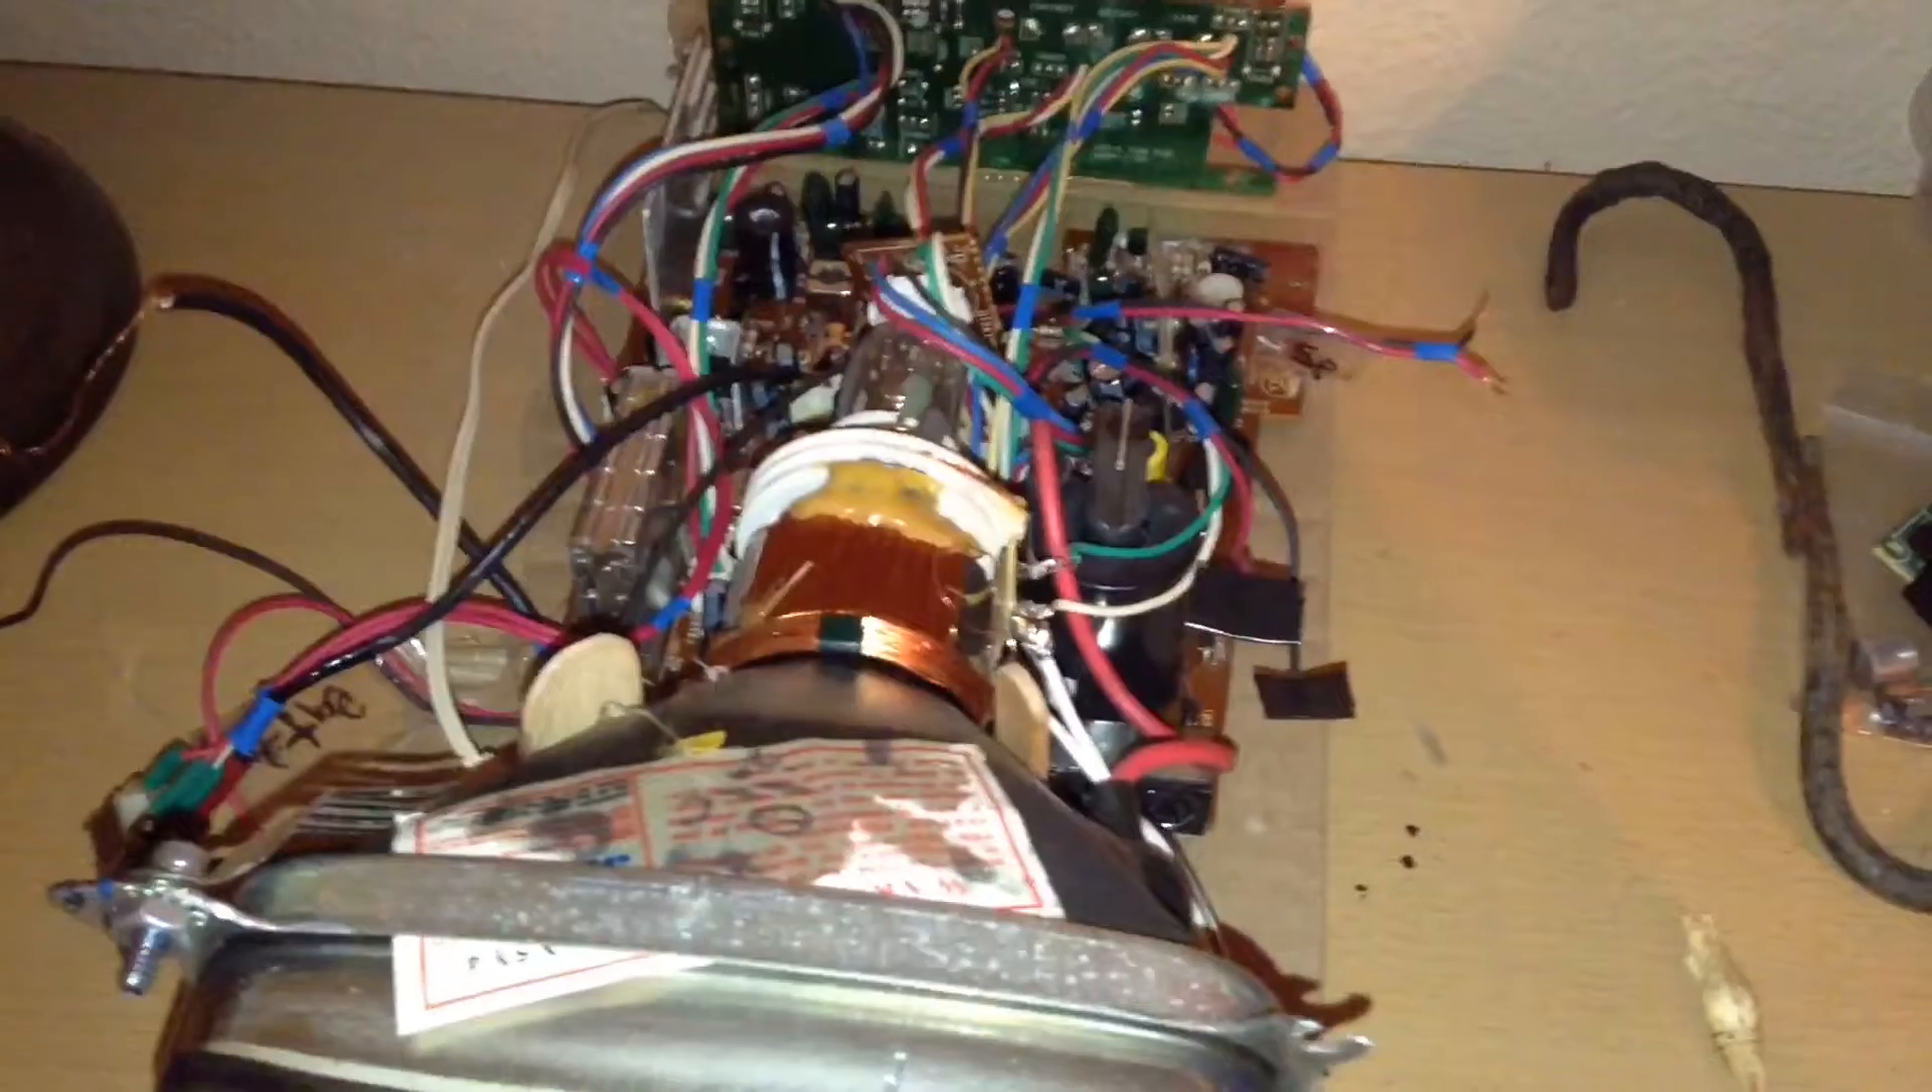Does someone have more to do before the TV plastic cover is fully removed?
No.